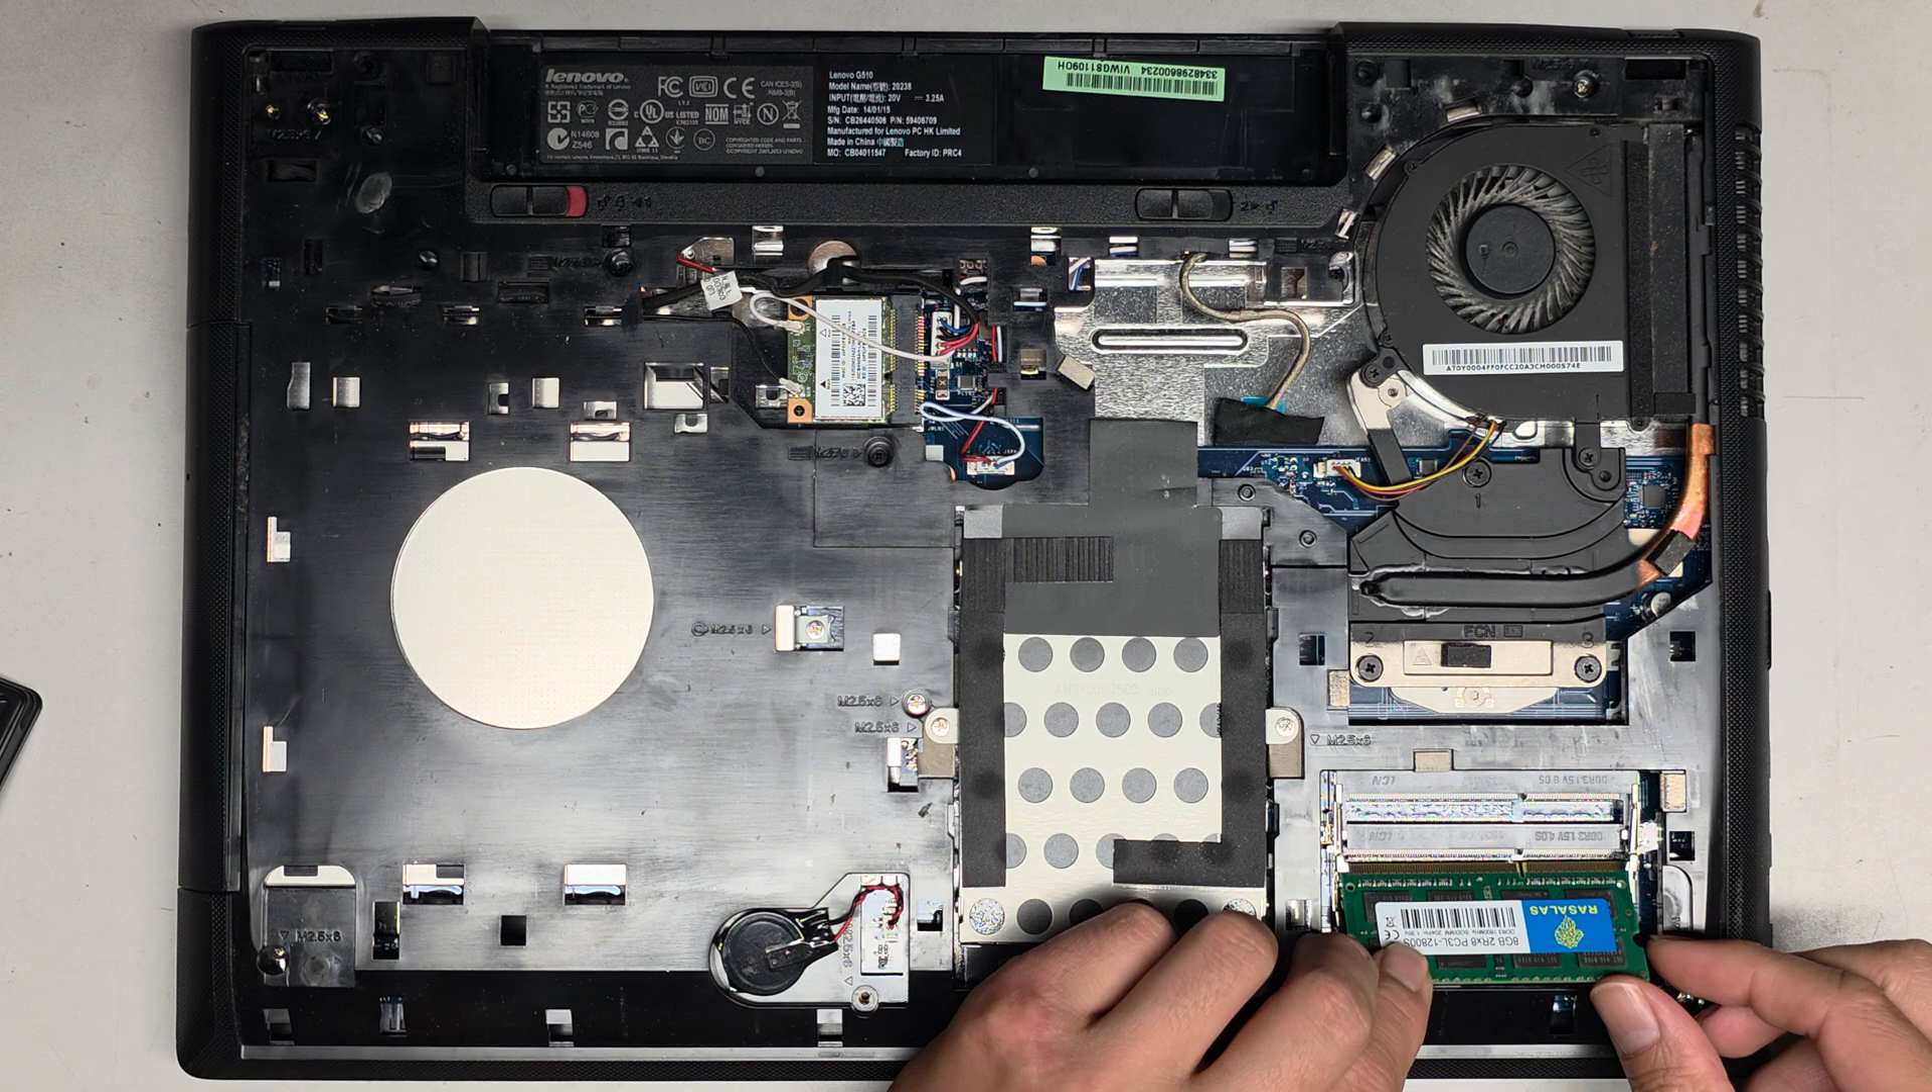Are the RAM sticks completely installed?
No.